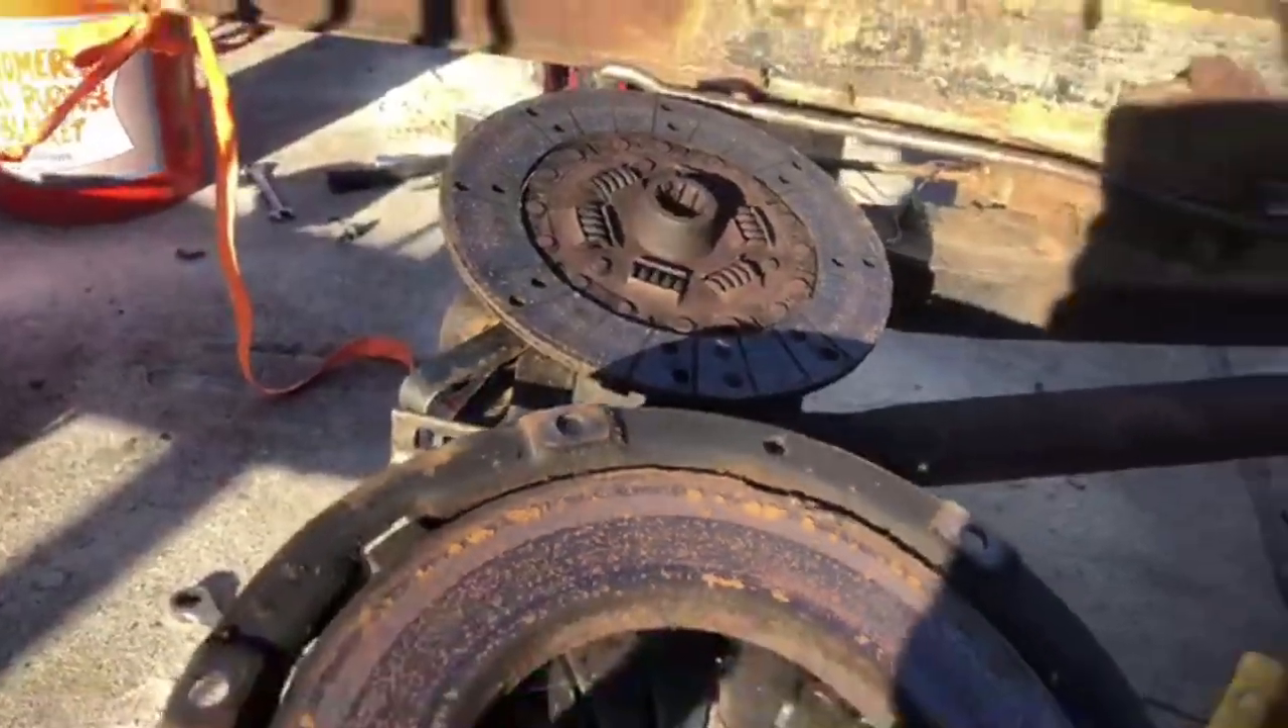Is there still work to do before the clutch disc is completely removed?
No.